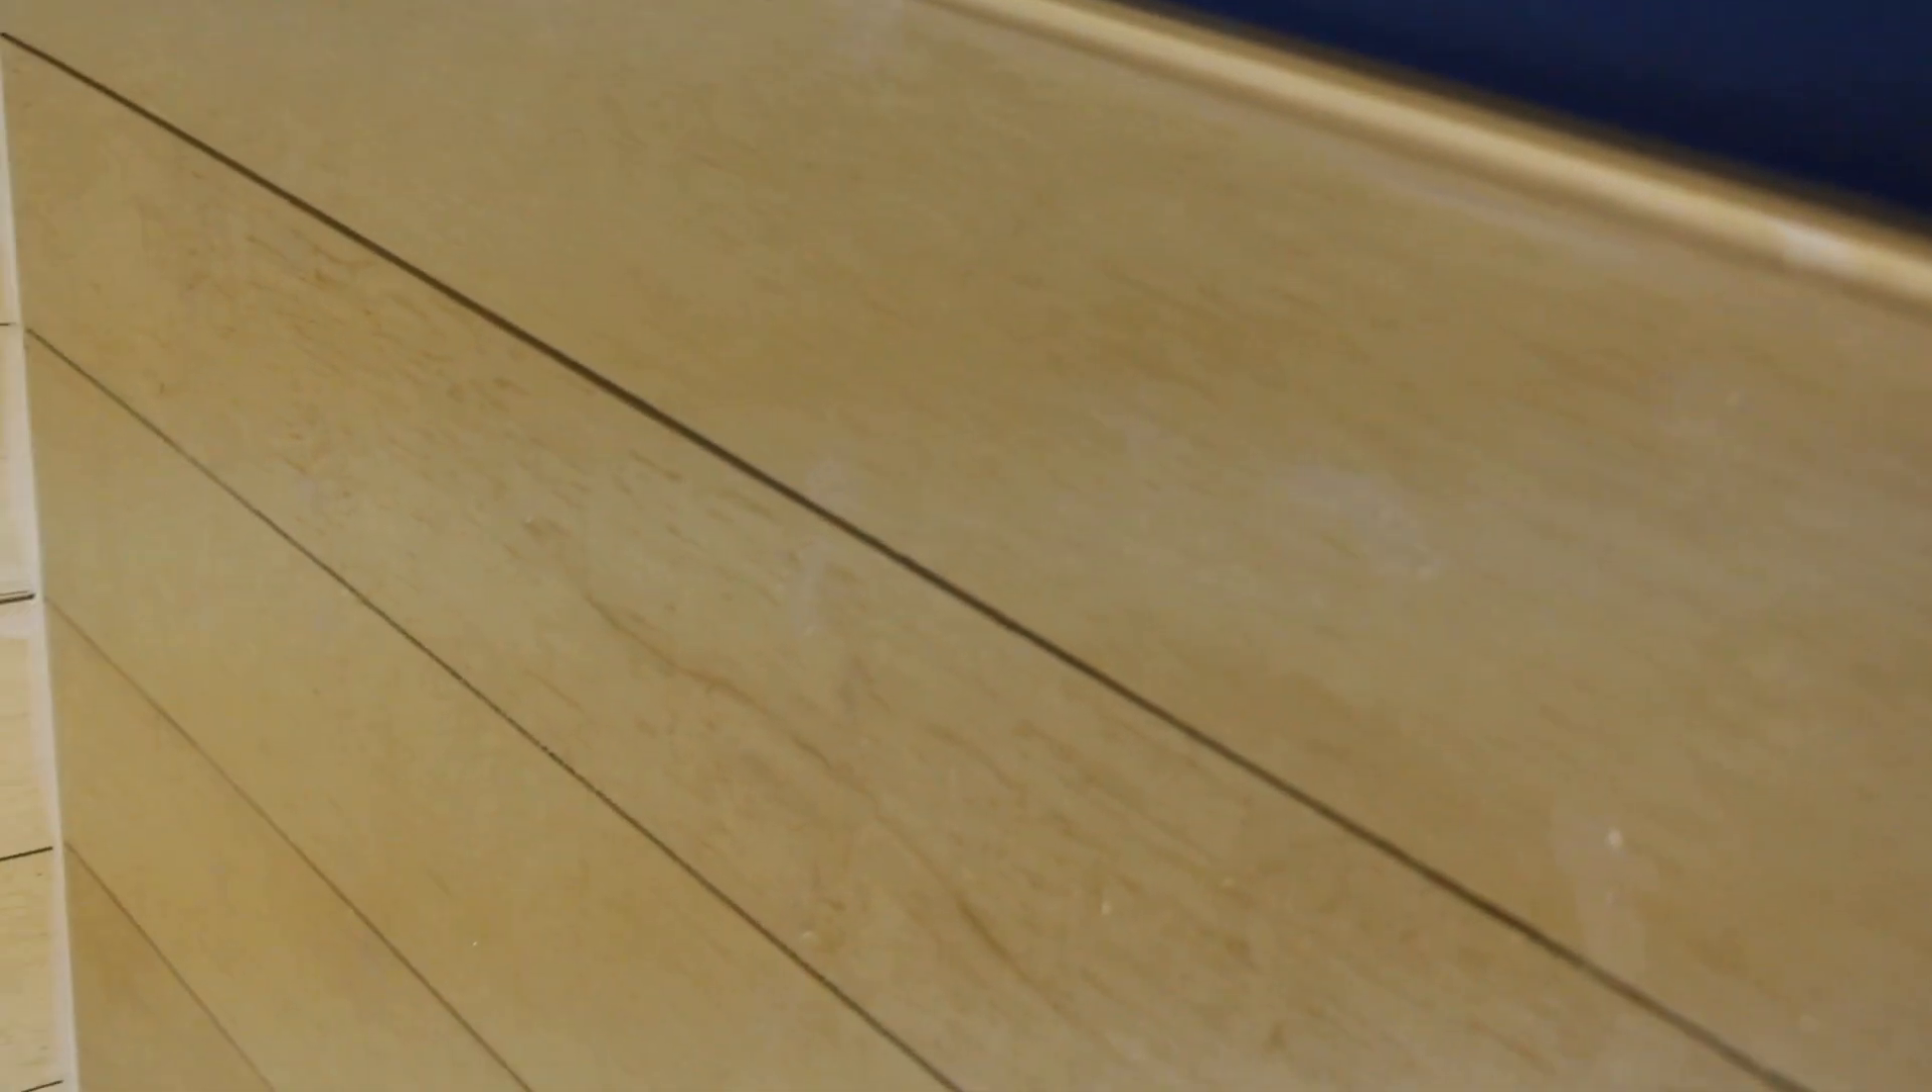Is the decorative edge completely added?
Yes.